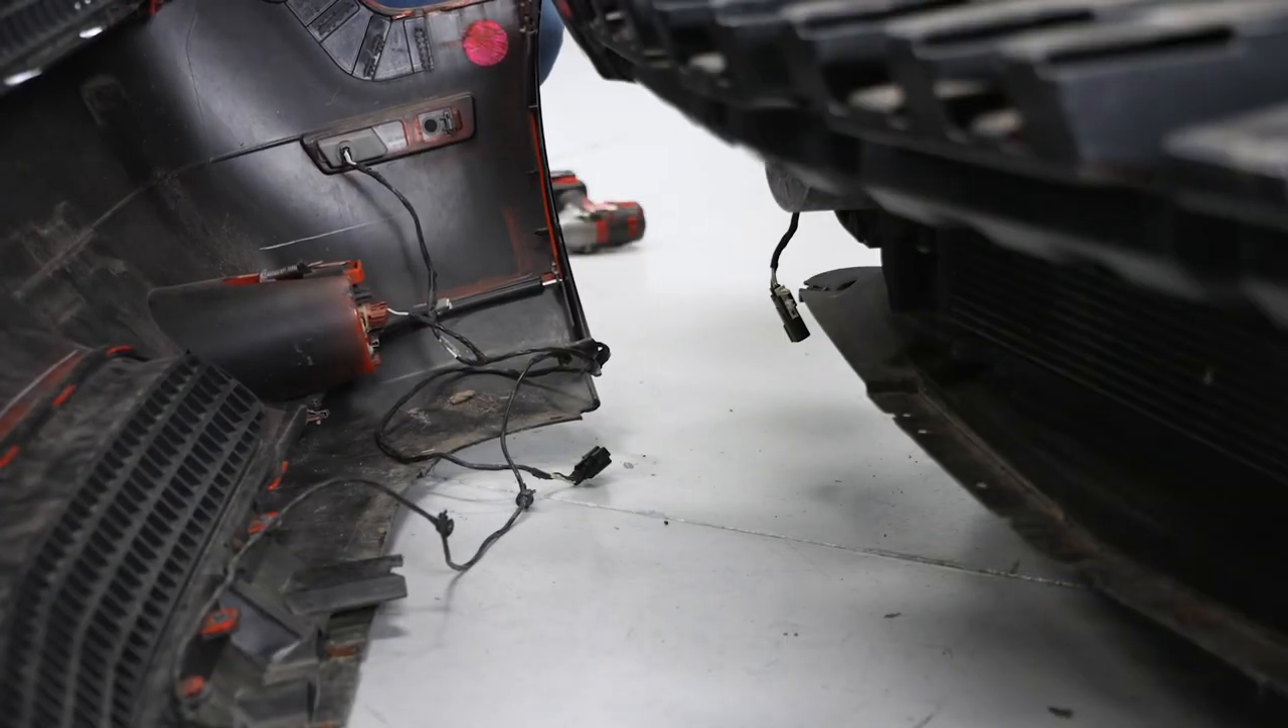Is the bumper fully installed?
No.